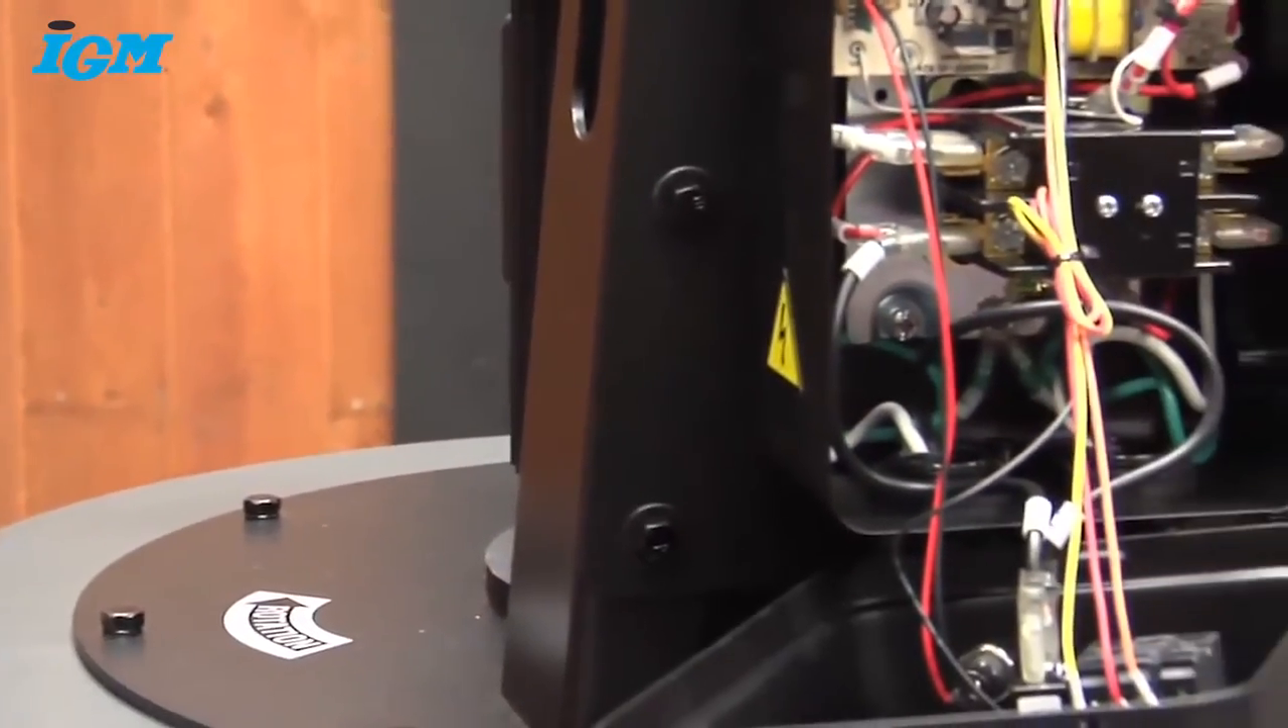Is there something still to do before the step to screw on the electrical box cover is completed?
Yes.